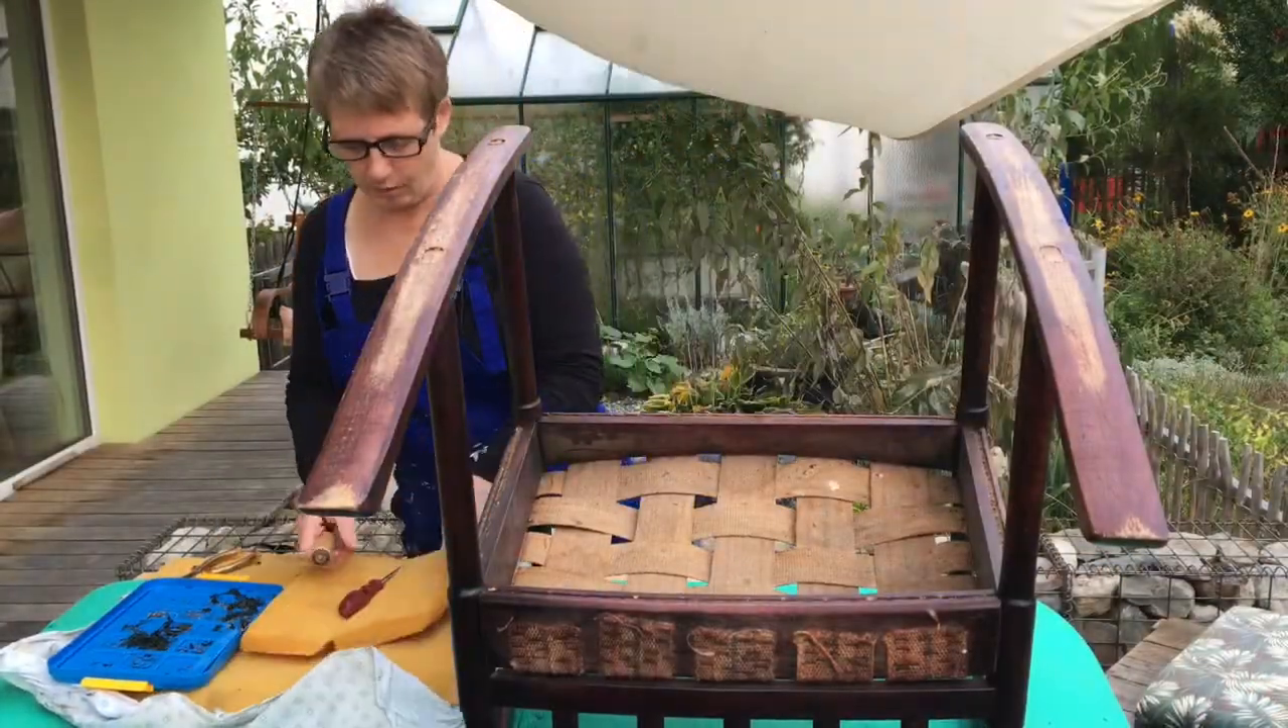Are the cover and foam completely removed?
Yes.